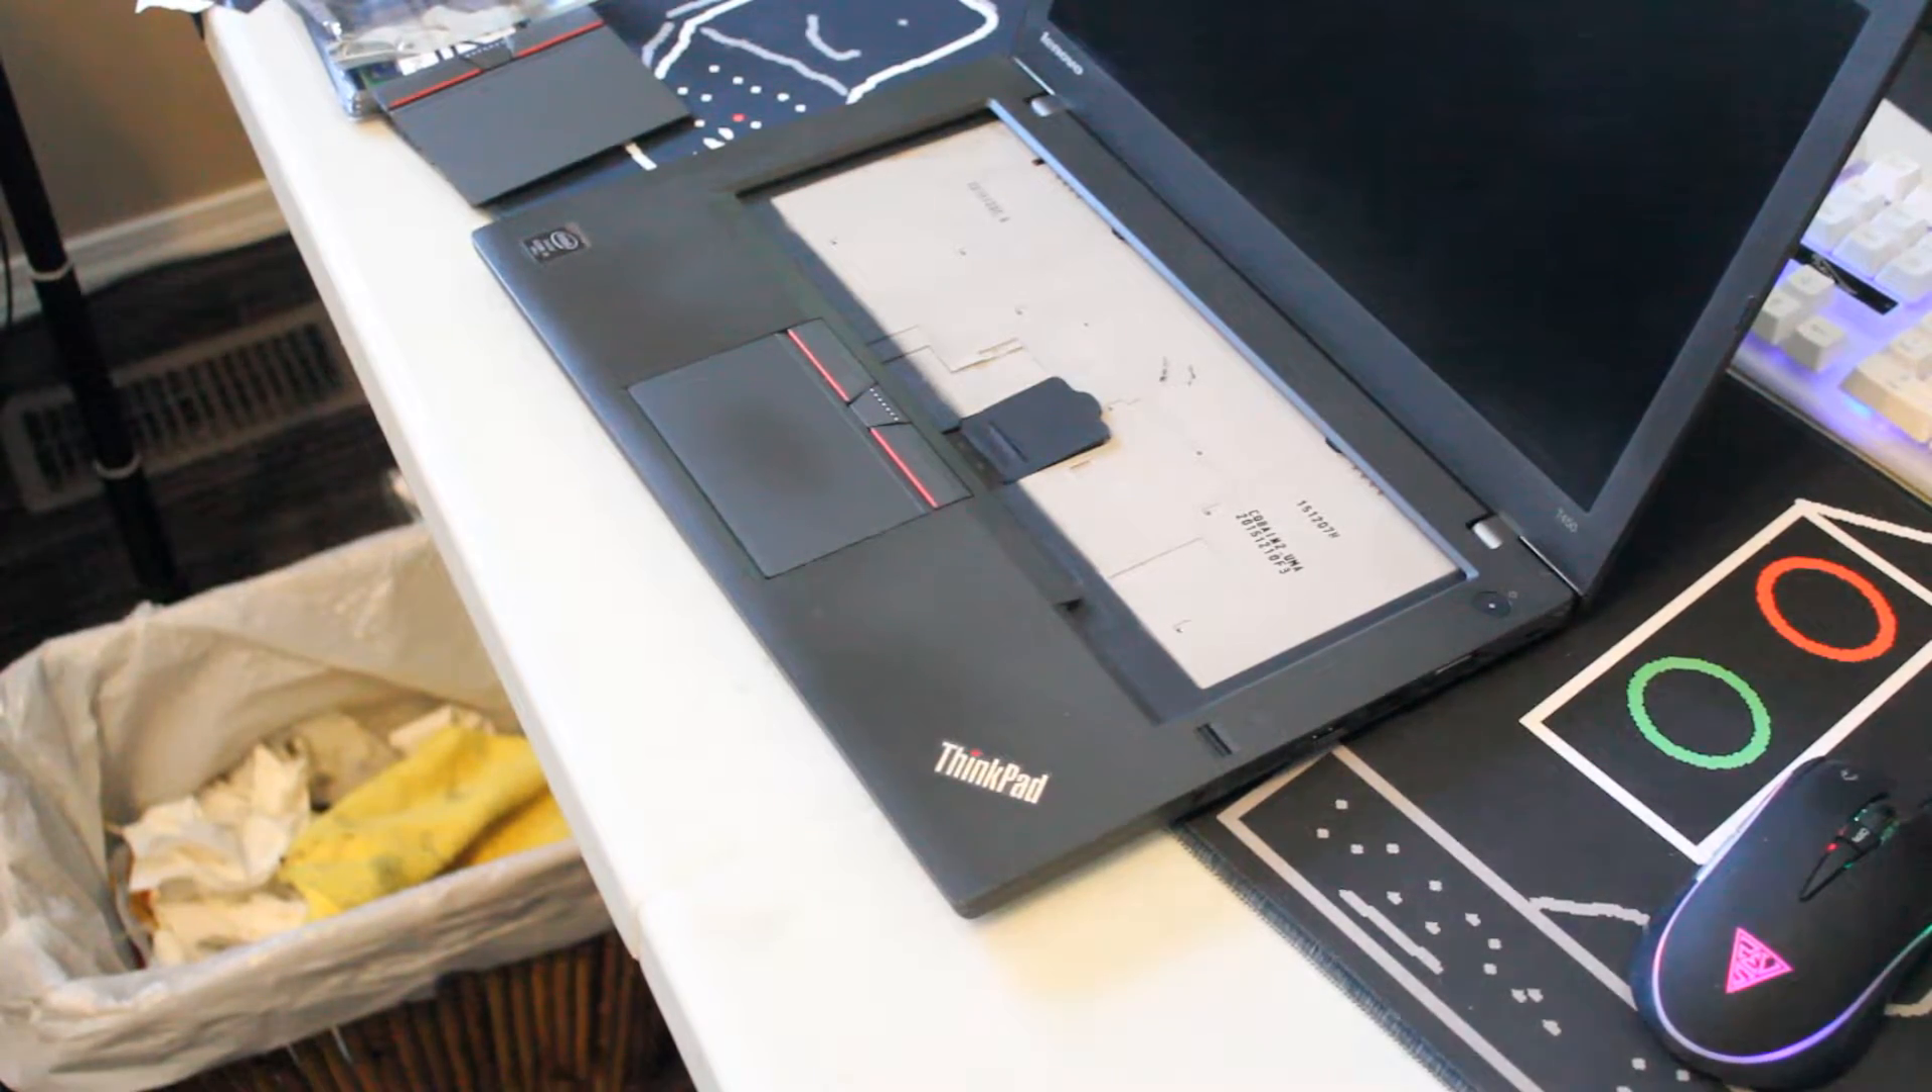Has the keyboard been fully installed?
No.